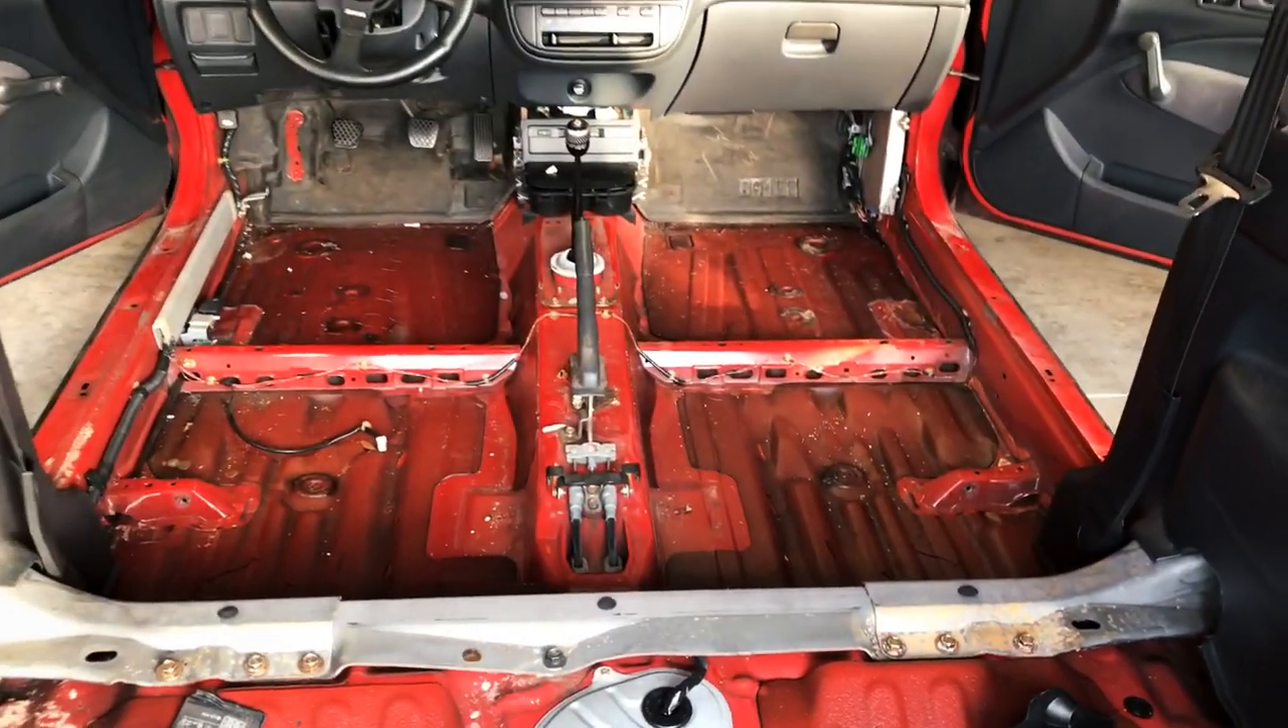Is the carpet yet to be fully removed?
No.